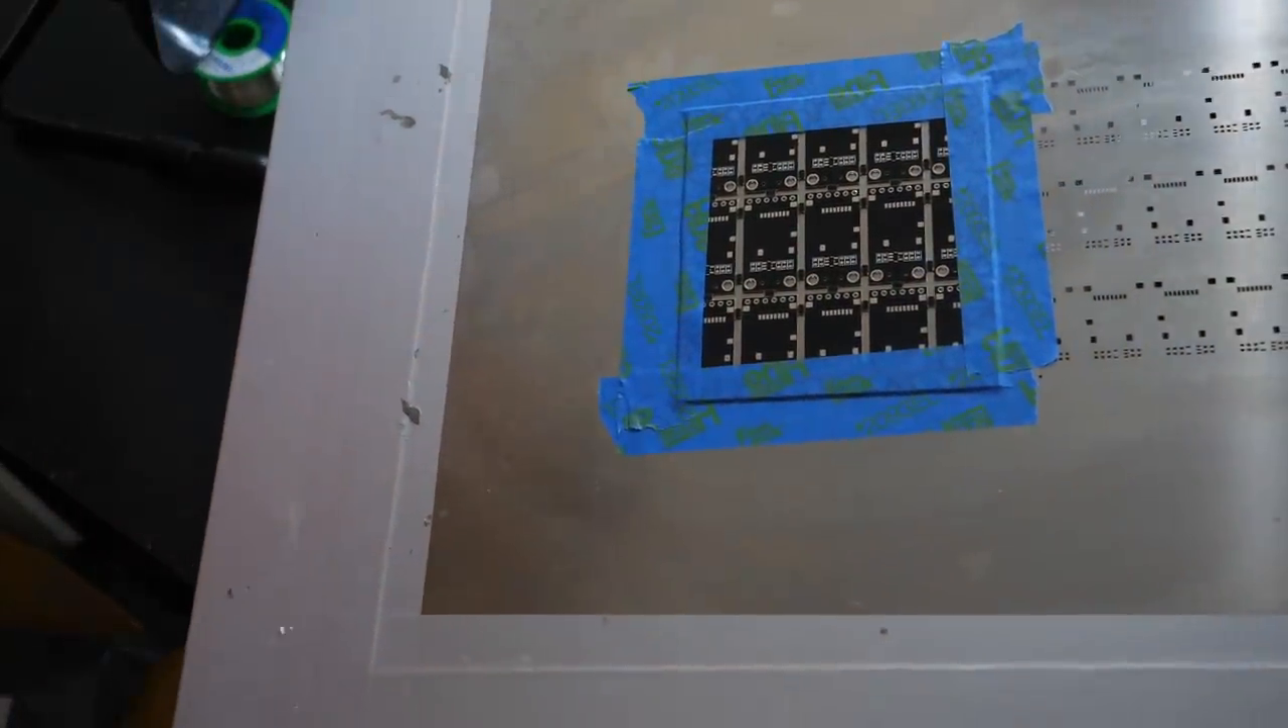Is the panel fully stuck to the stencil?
Yes.